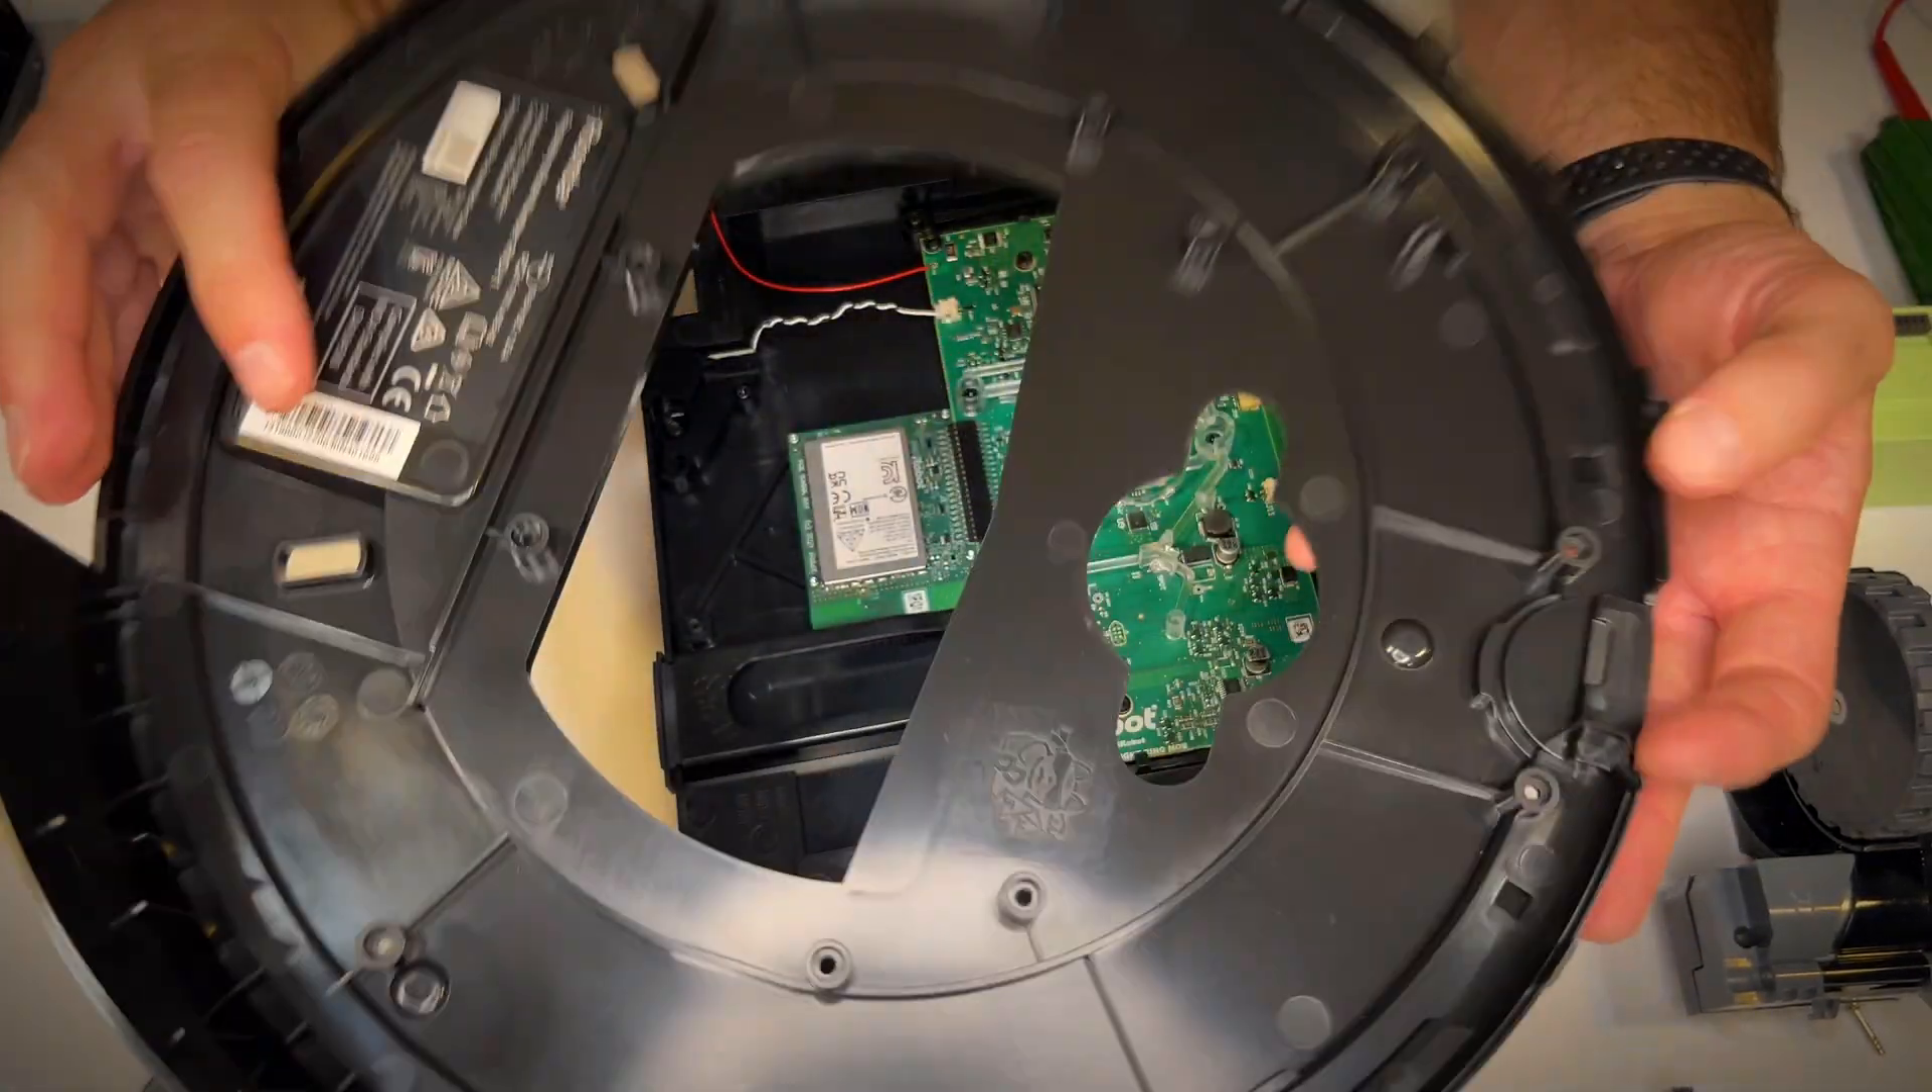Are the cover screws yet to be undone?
No.